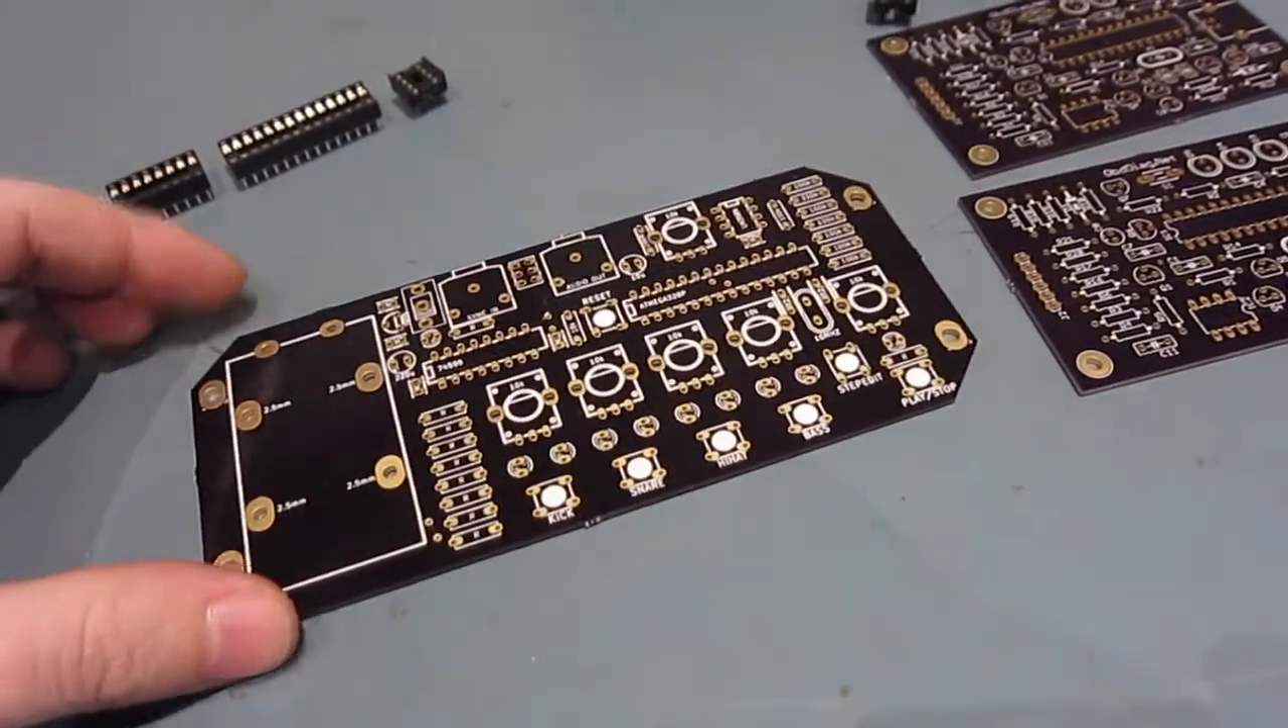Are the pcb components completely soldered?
No.